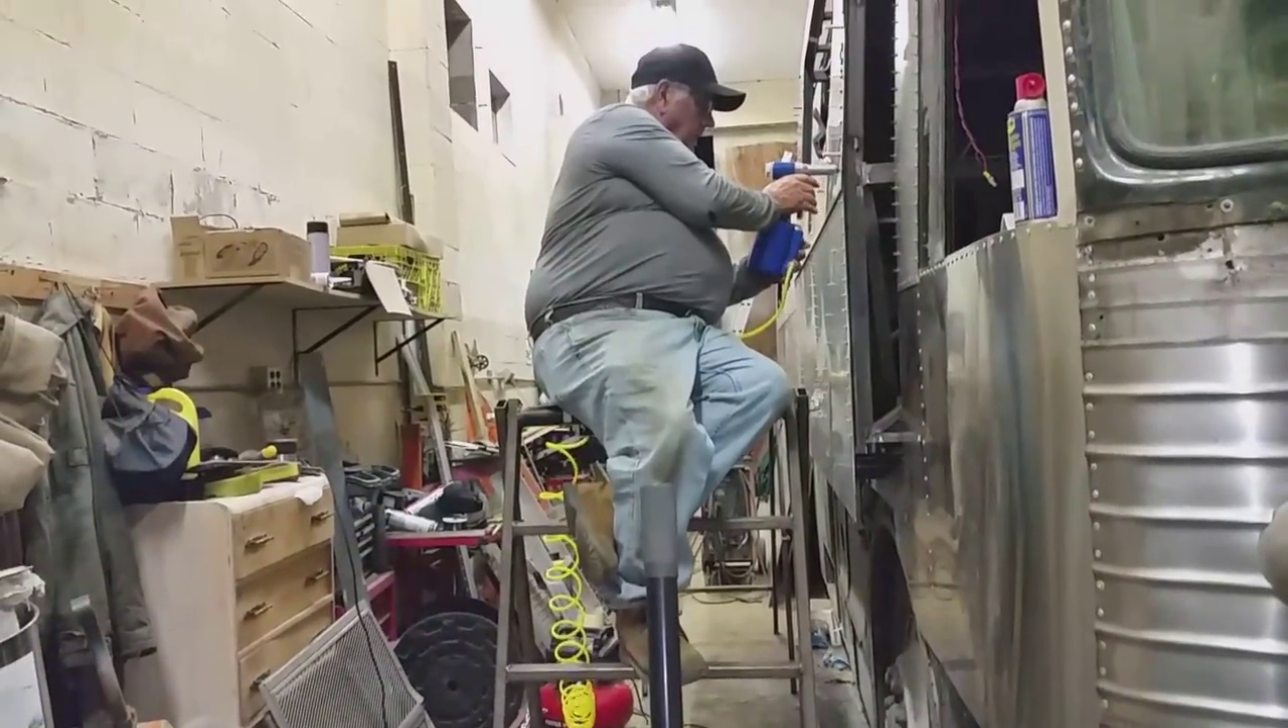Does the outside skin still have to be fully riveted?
Yes.